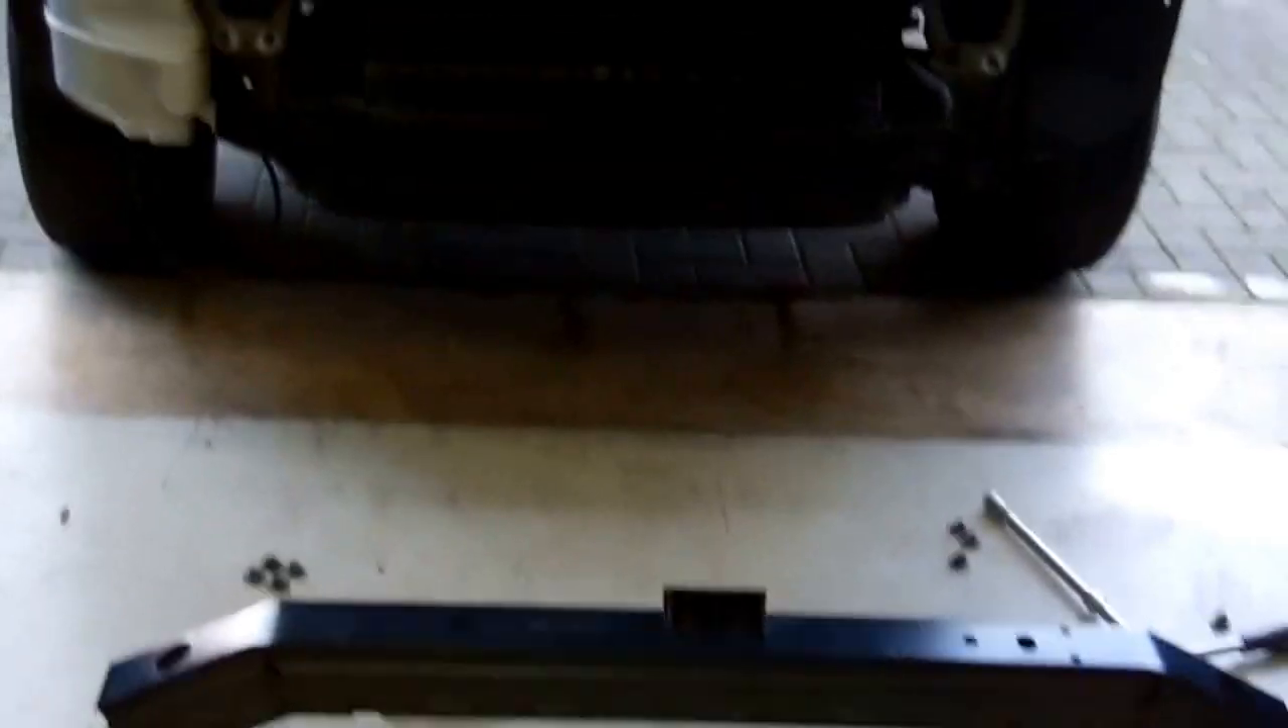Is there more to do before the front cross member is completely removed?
No.